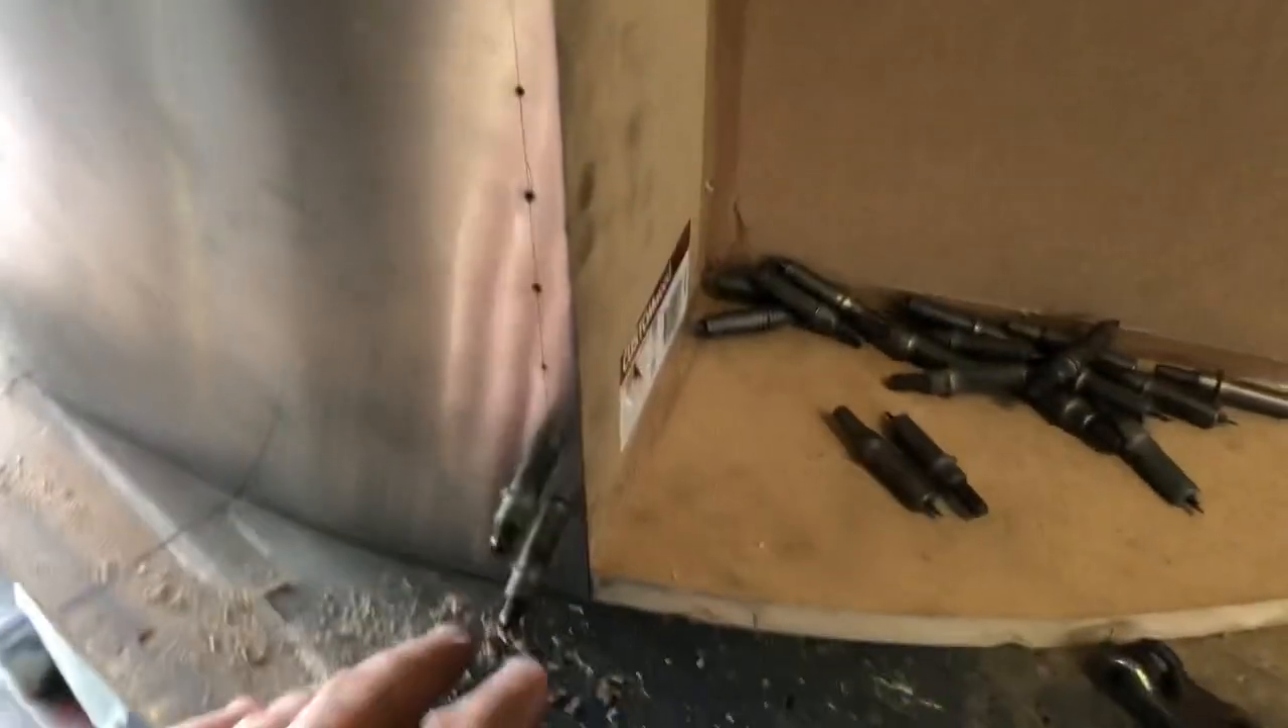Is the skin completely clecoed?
No.